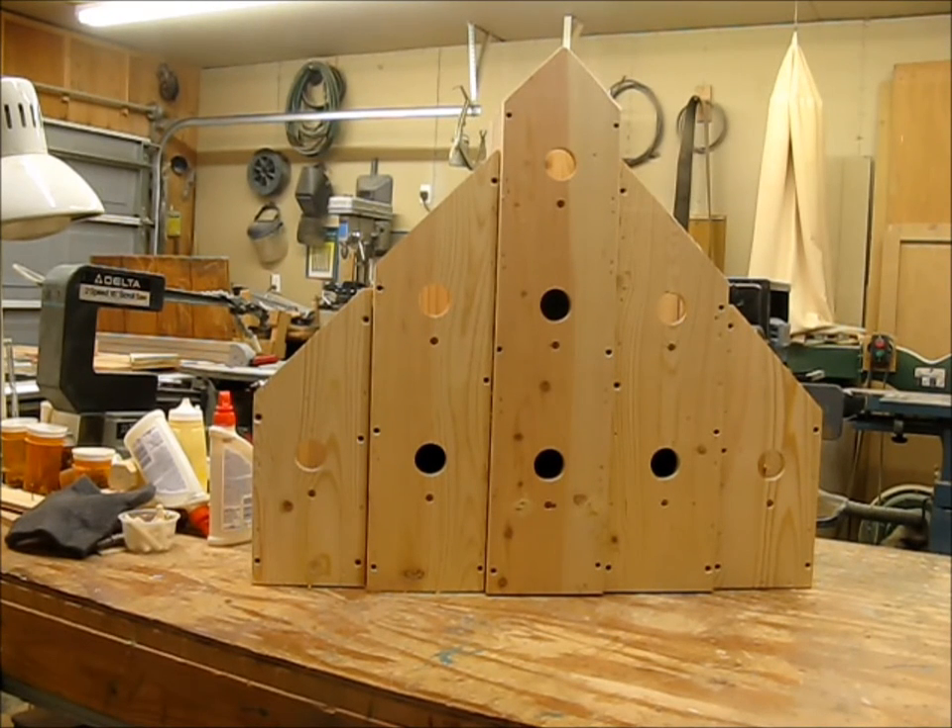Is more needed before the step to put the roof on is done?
Yes.